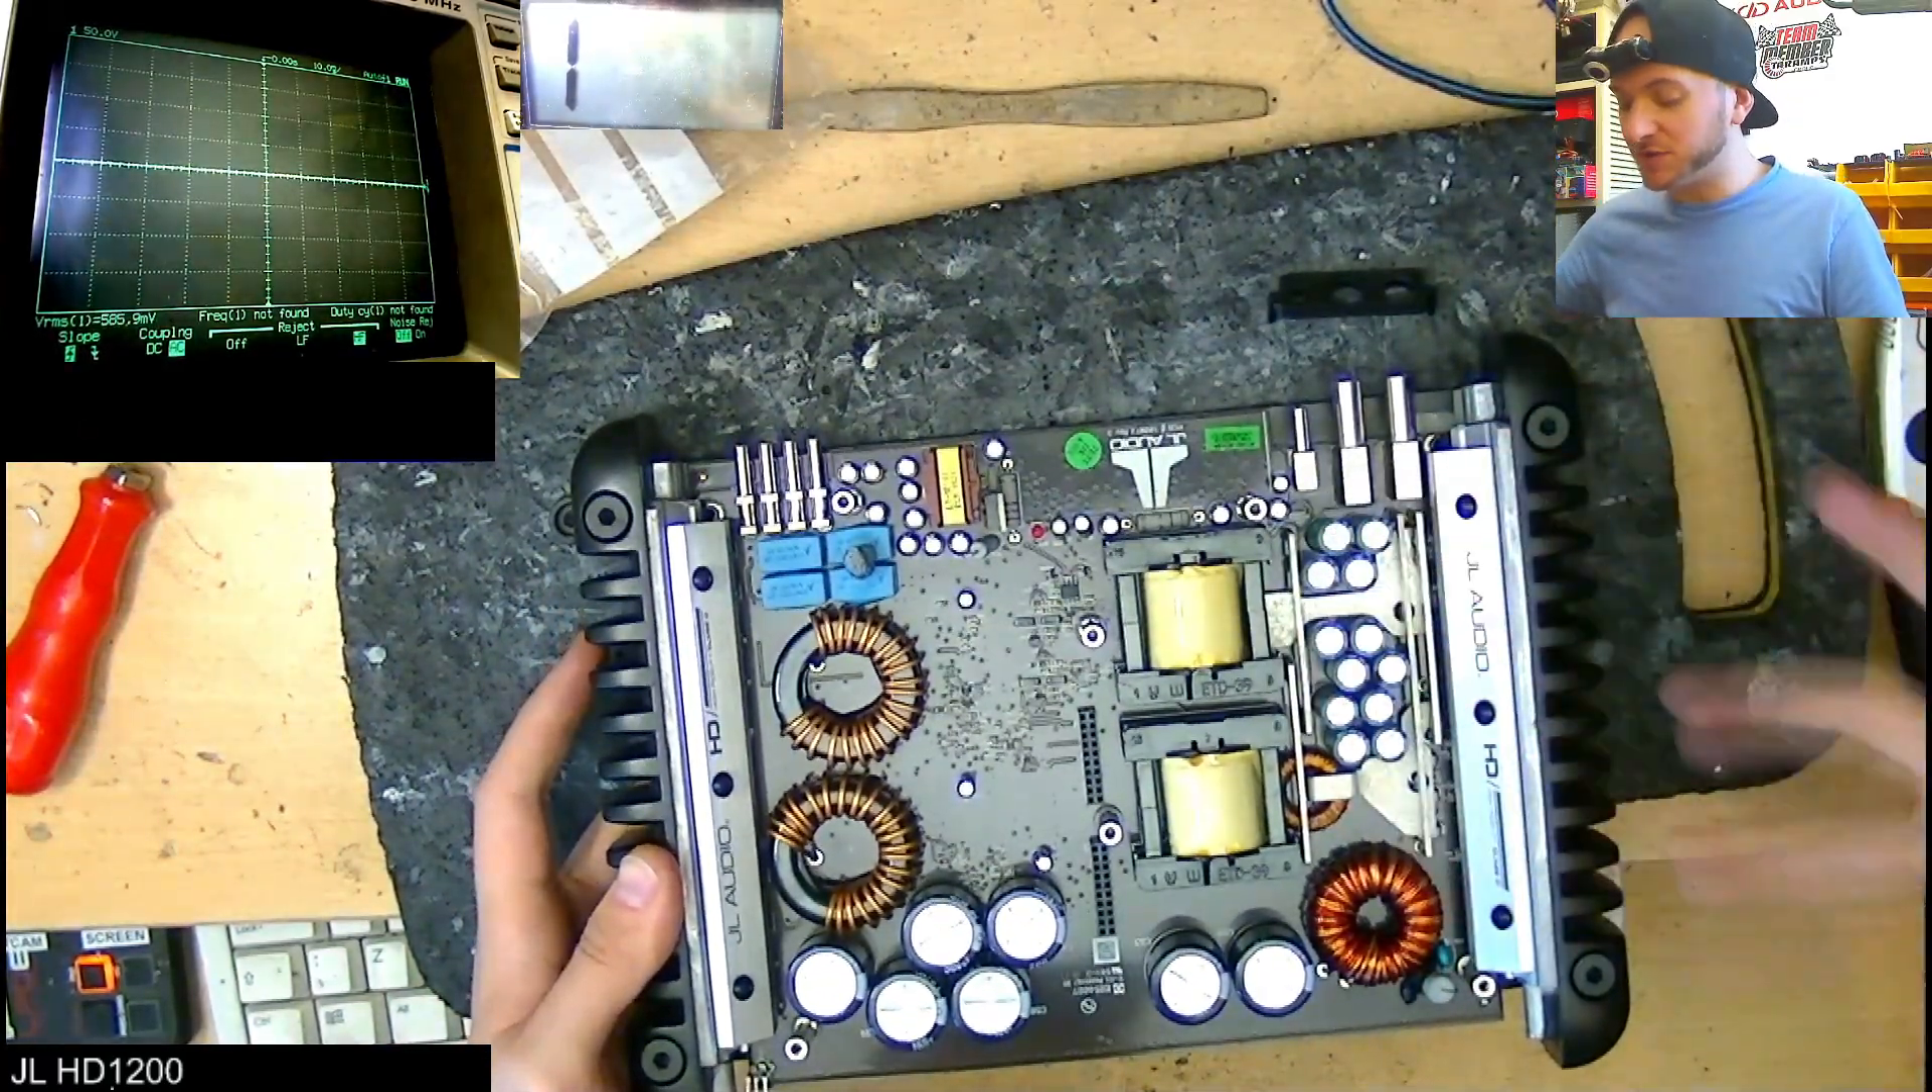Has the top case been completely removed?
Yes.